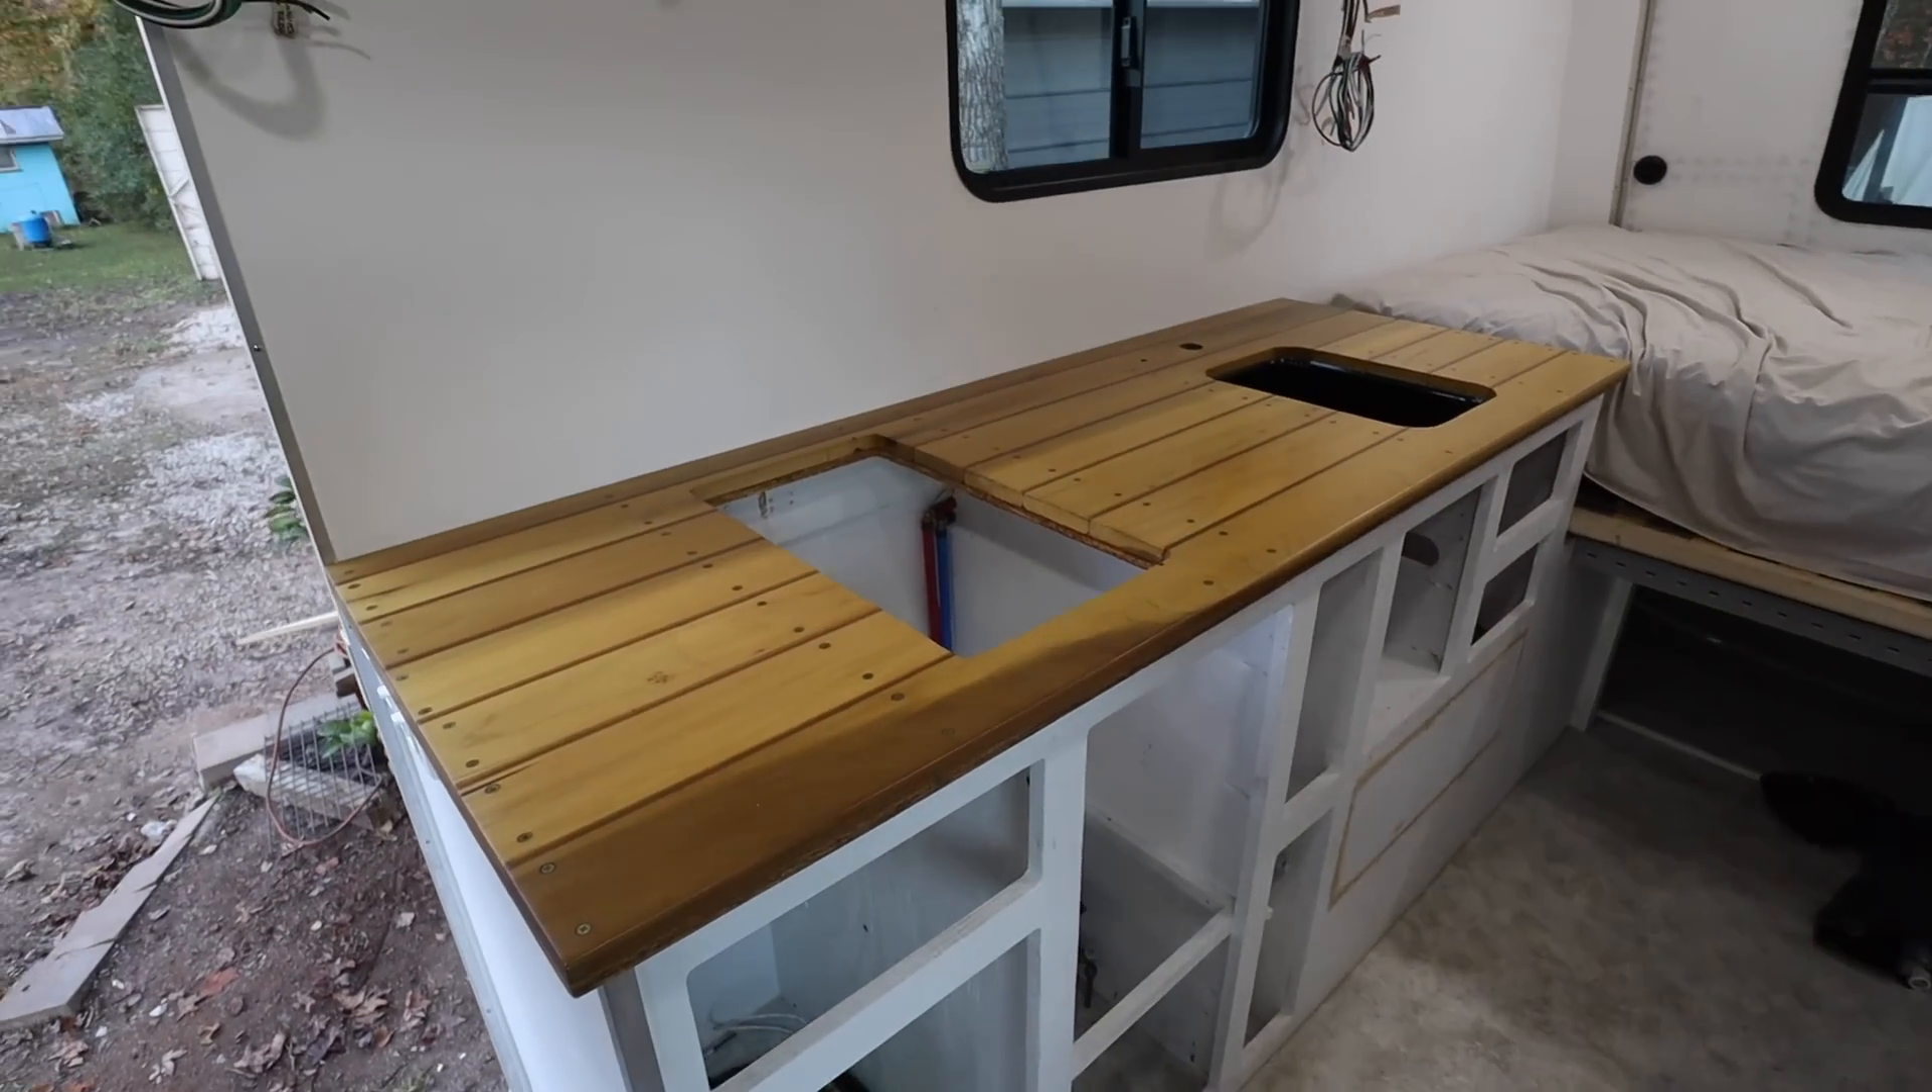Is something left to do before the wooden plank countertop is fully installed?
No.